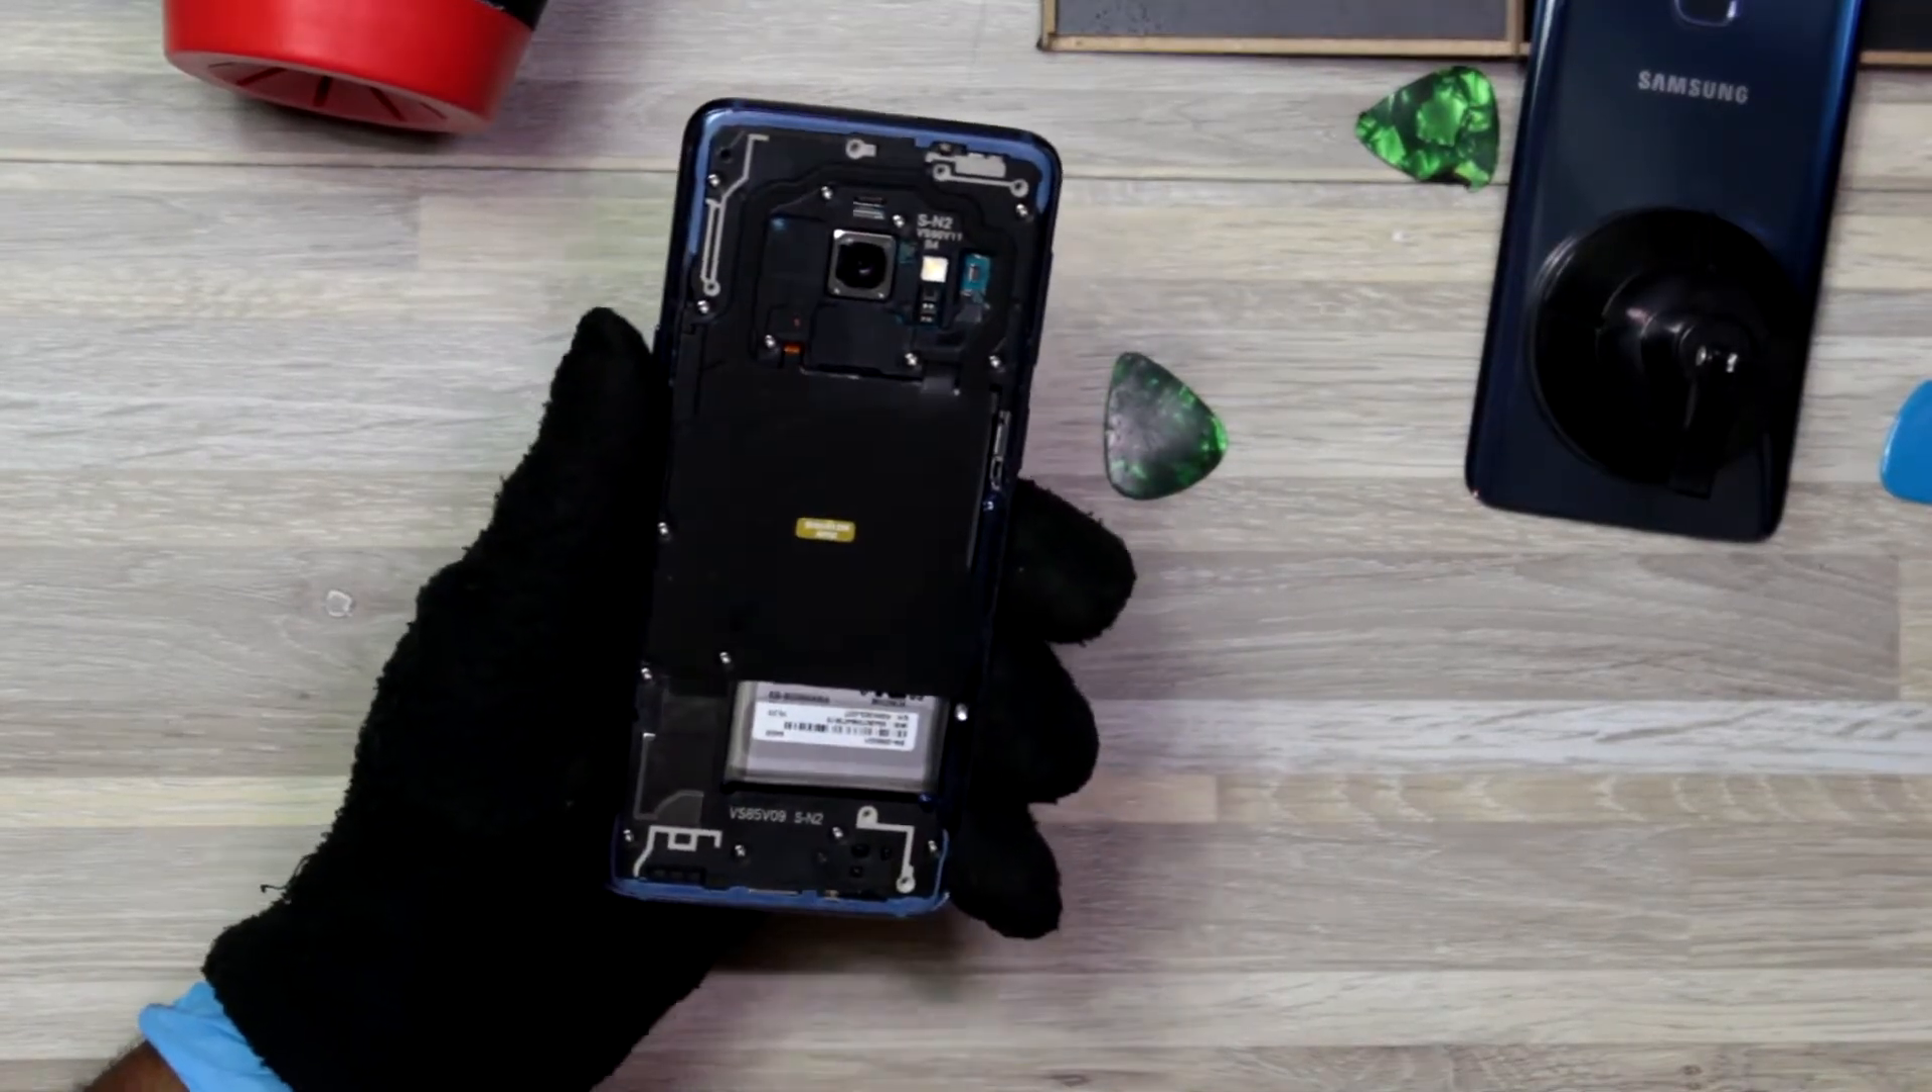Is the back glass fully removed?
Yes.